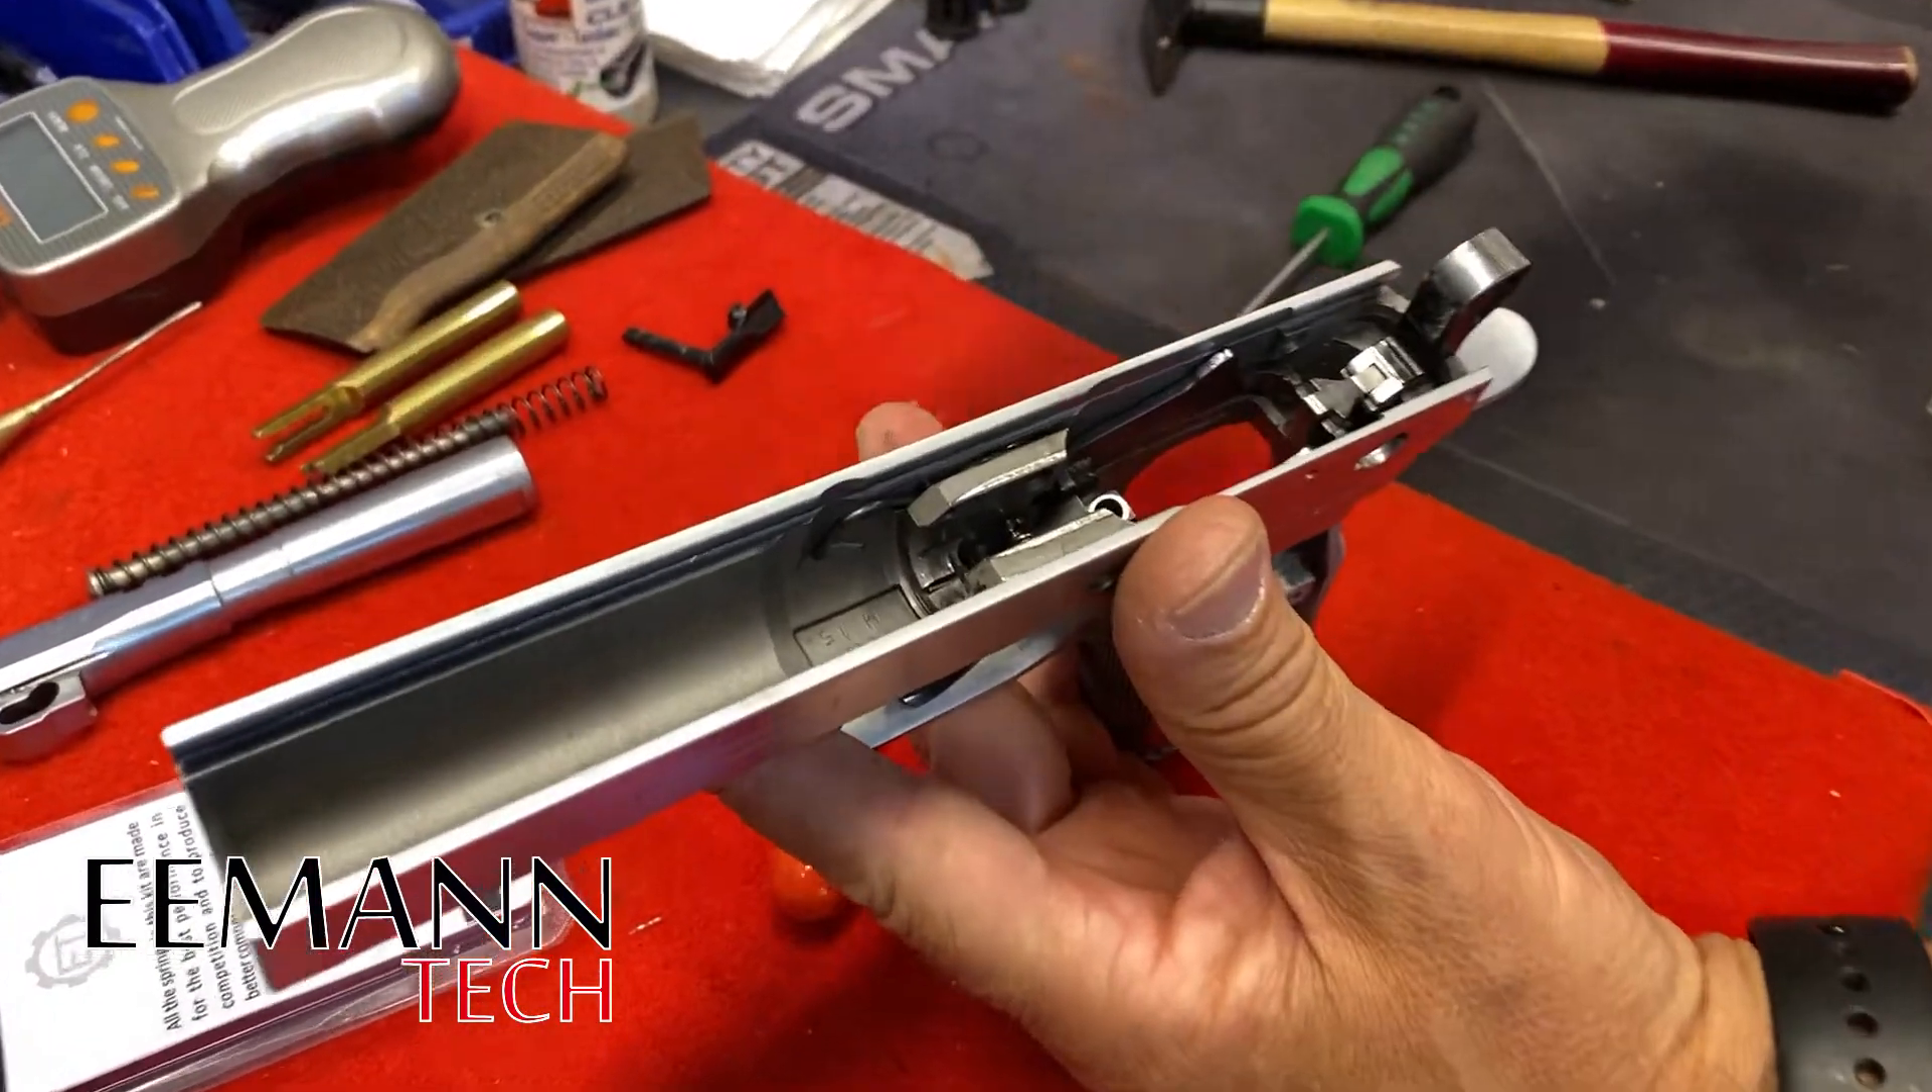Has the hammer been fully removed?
No.